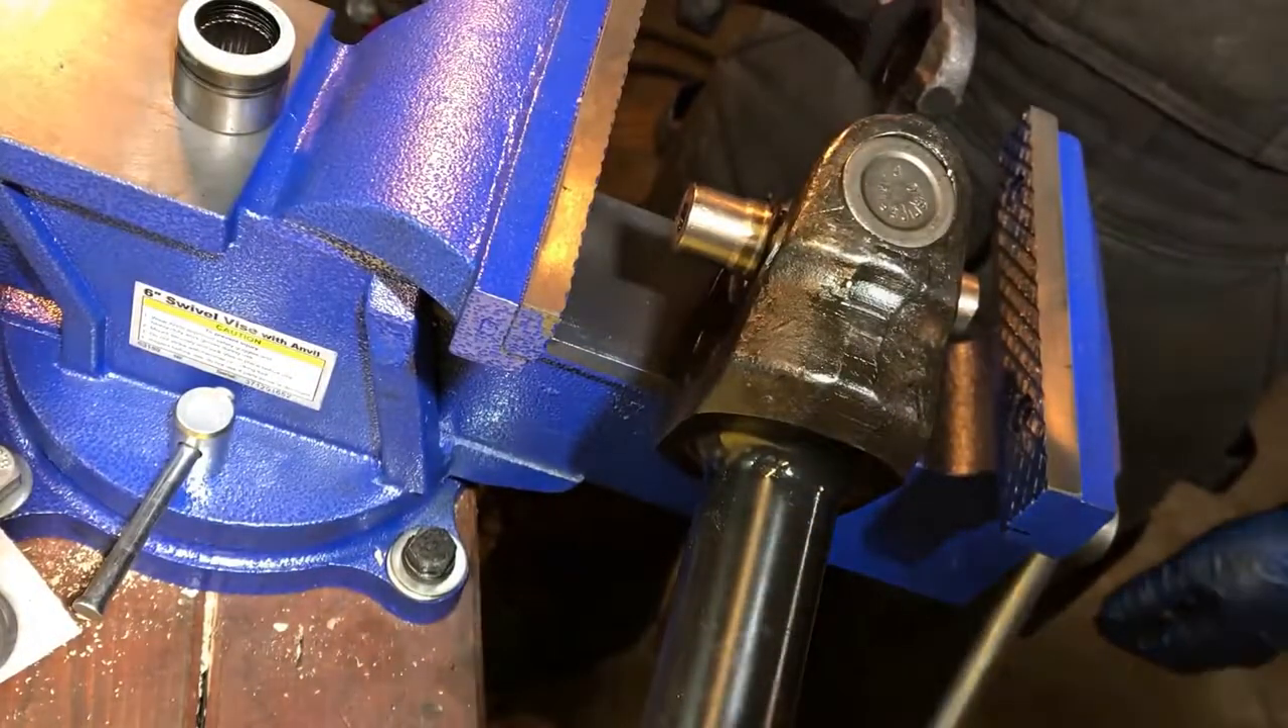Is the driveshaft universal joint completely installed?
No.